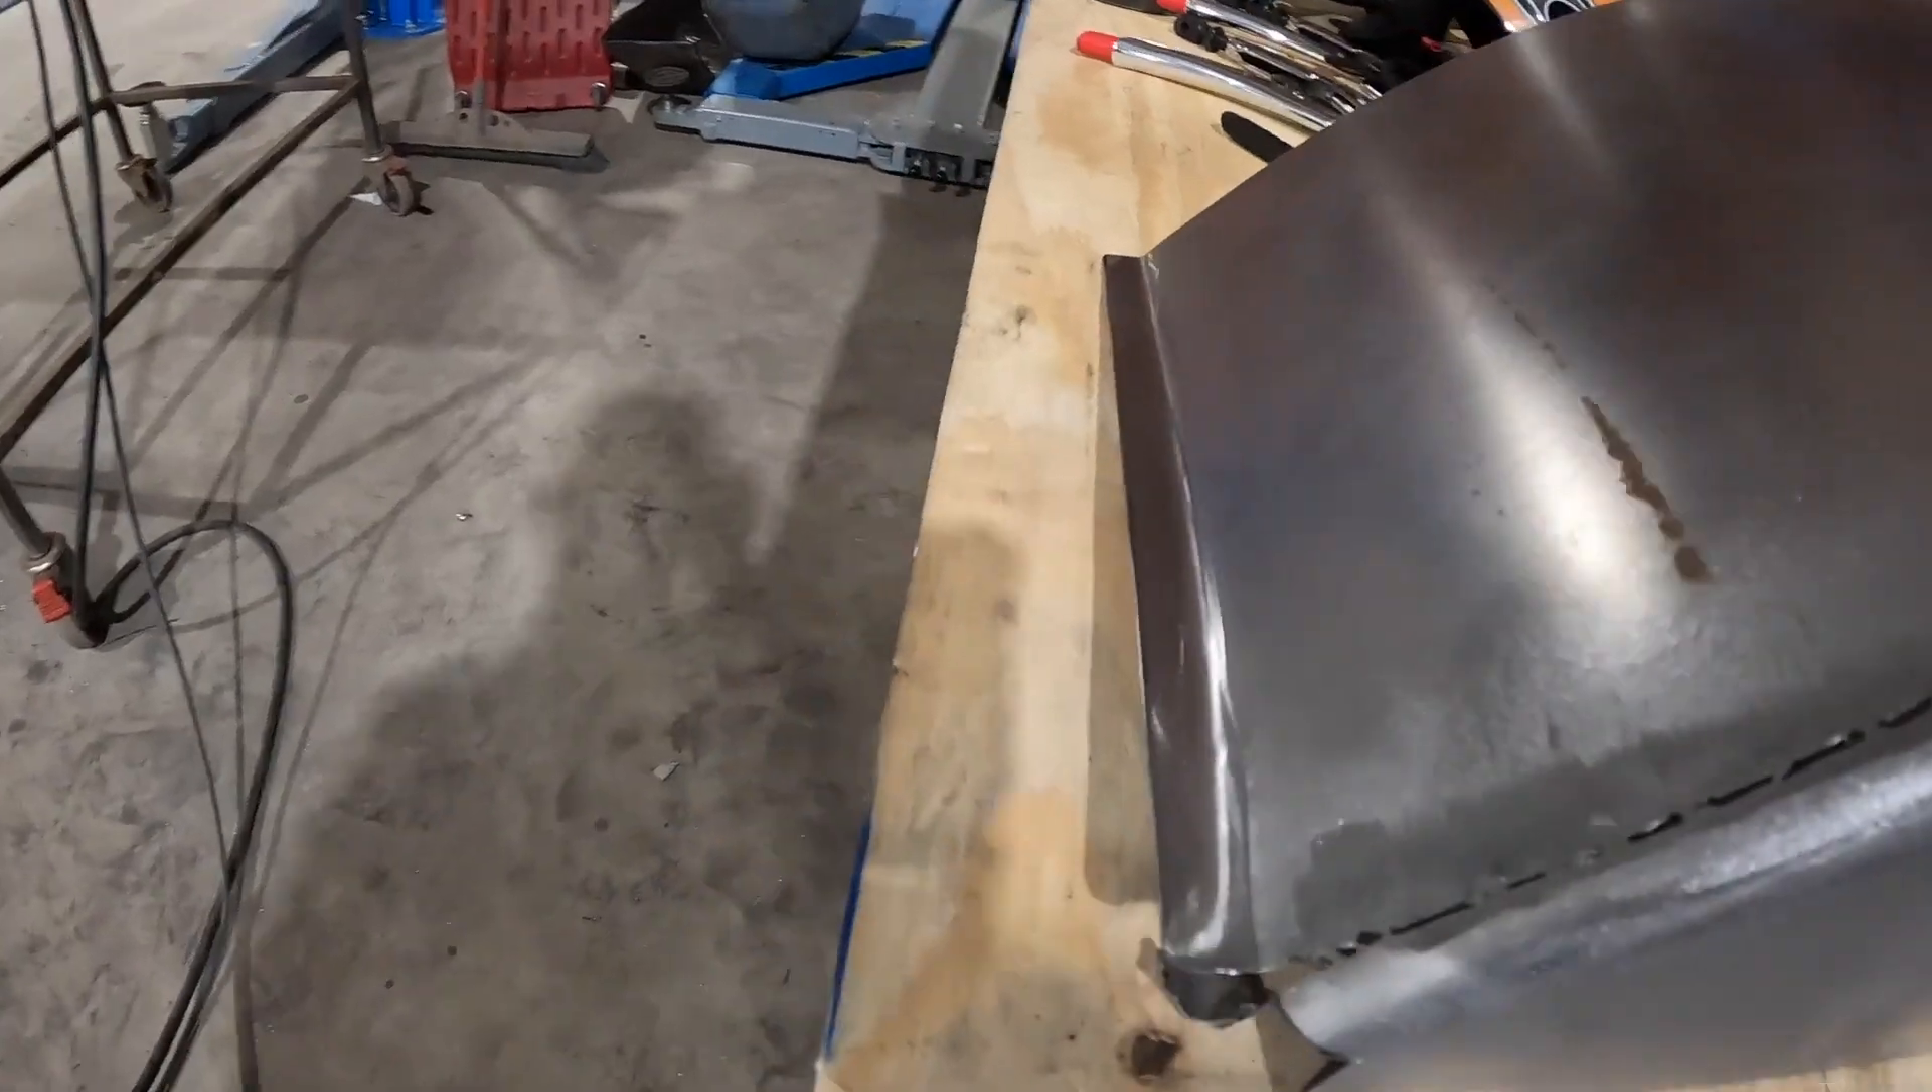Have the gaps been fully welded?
No.